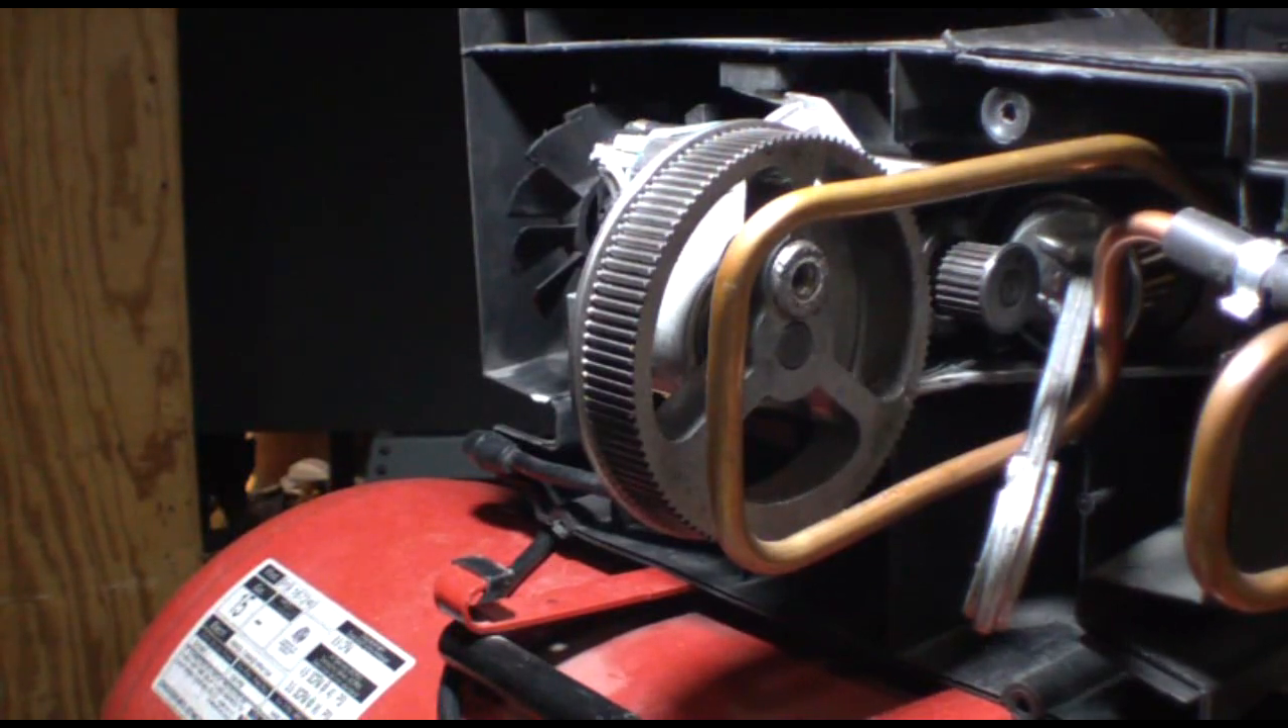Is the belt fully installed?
No.